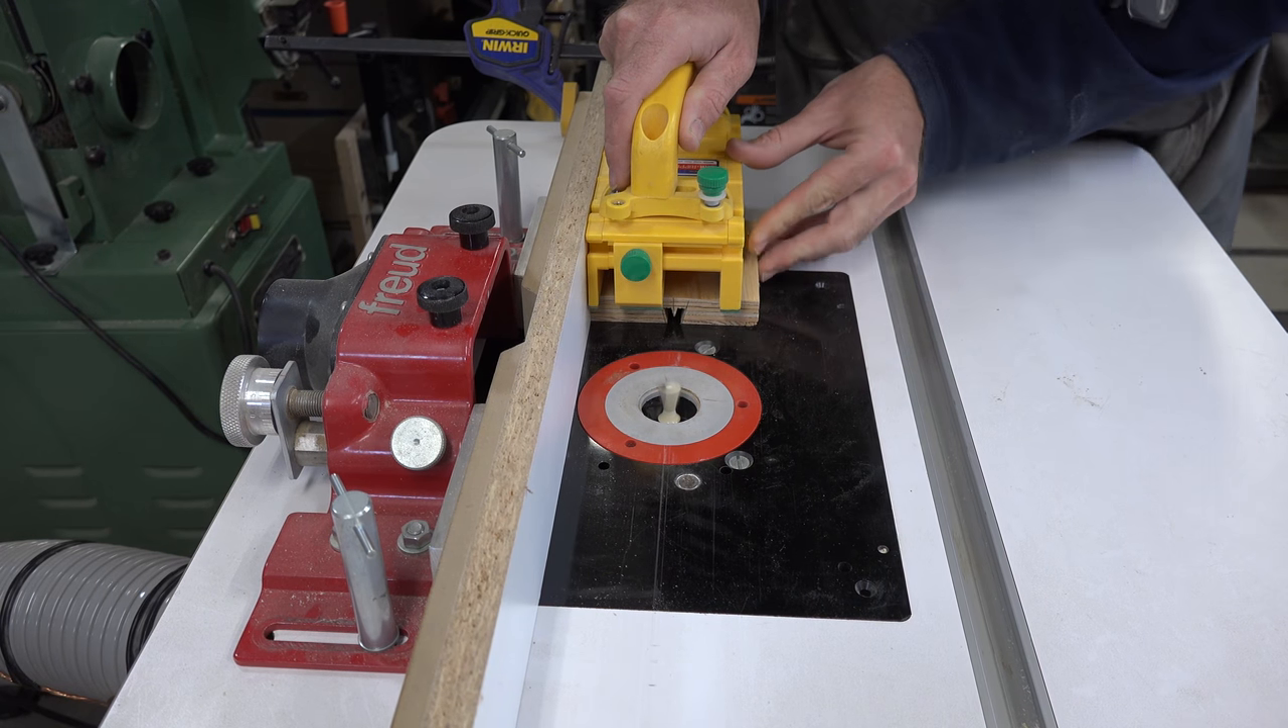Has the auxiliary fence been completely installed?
Yes.